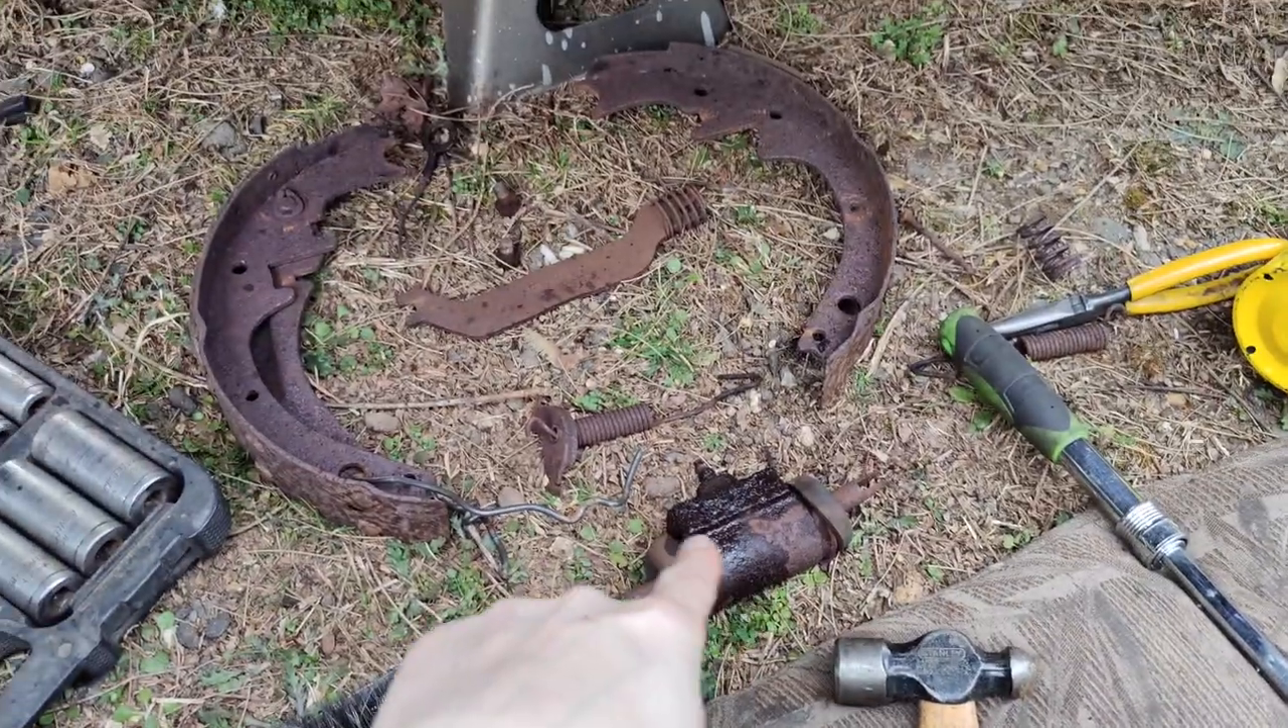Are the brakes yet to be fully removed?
No.